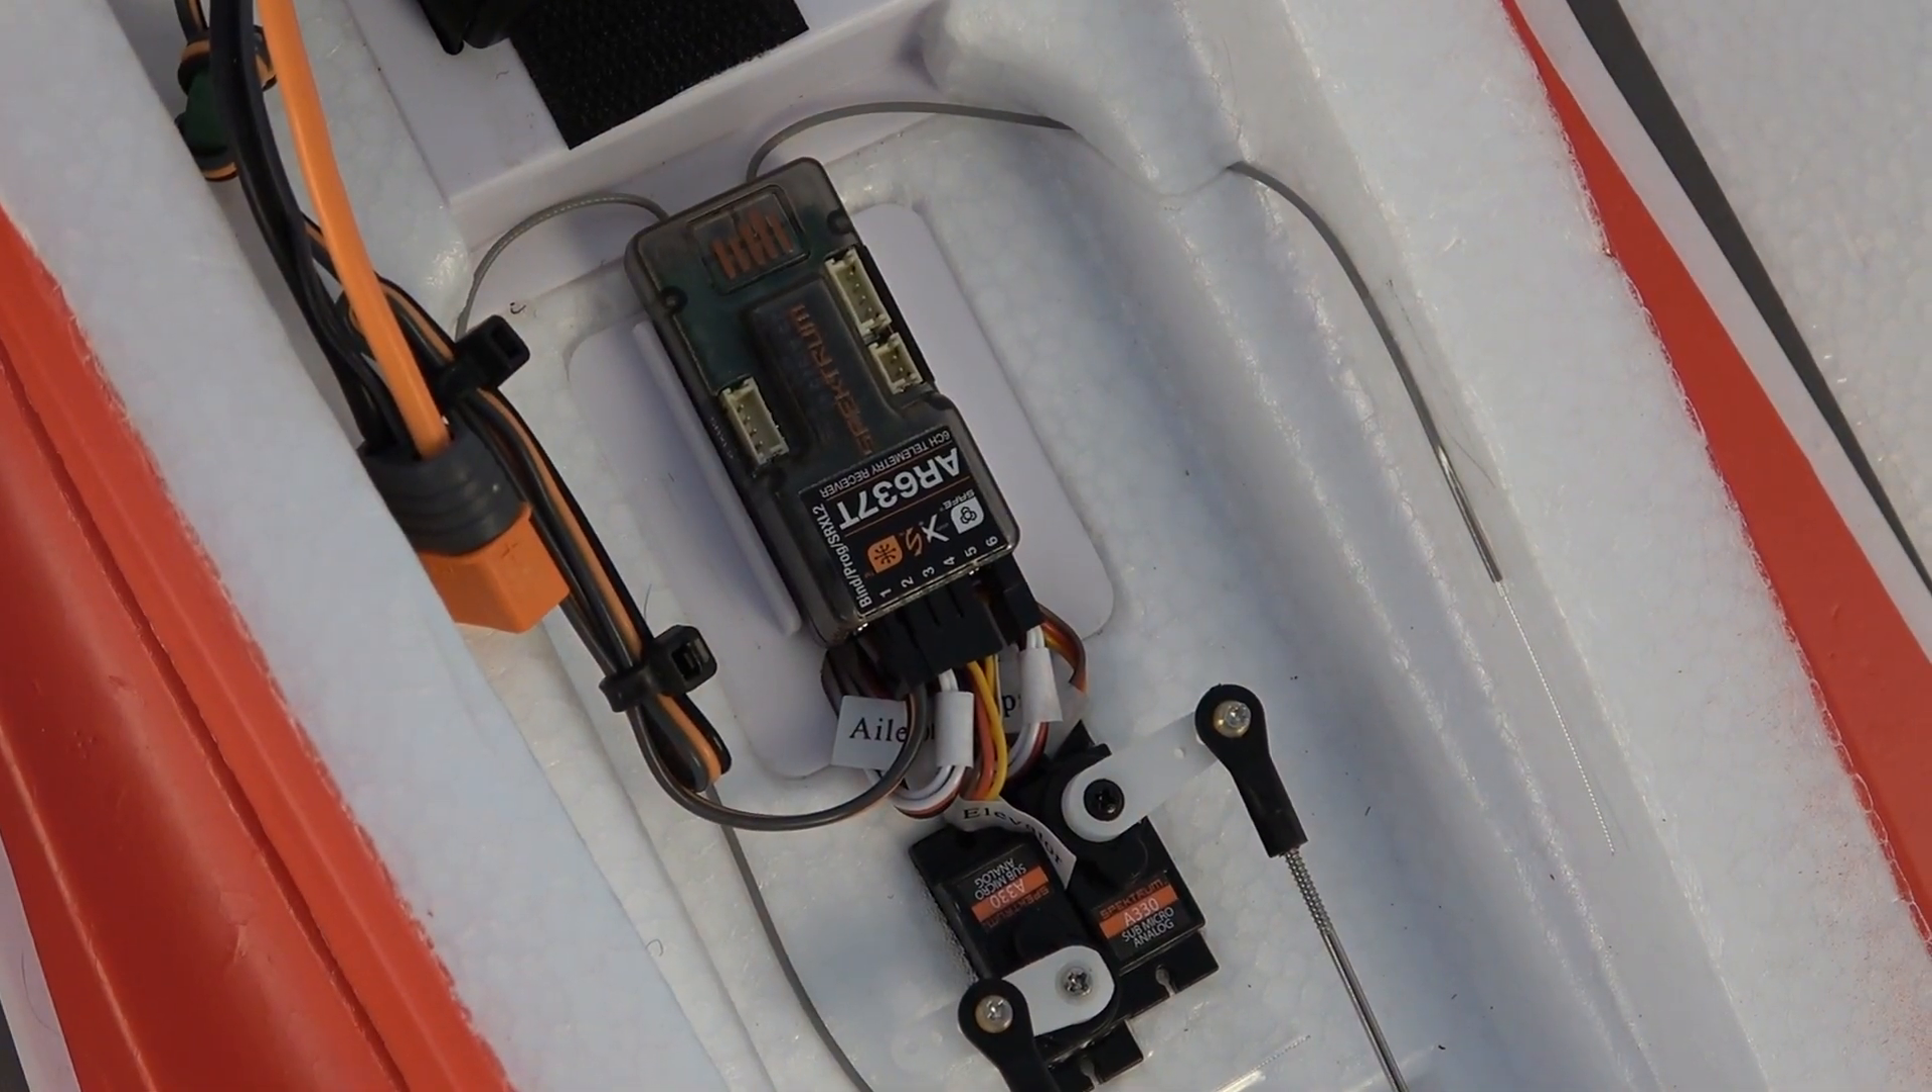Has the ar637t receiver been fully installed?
Yes.